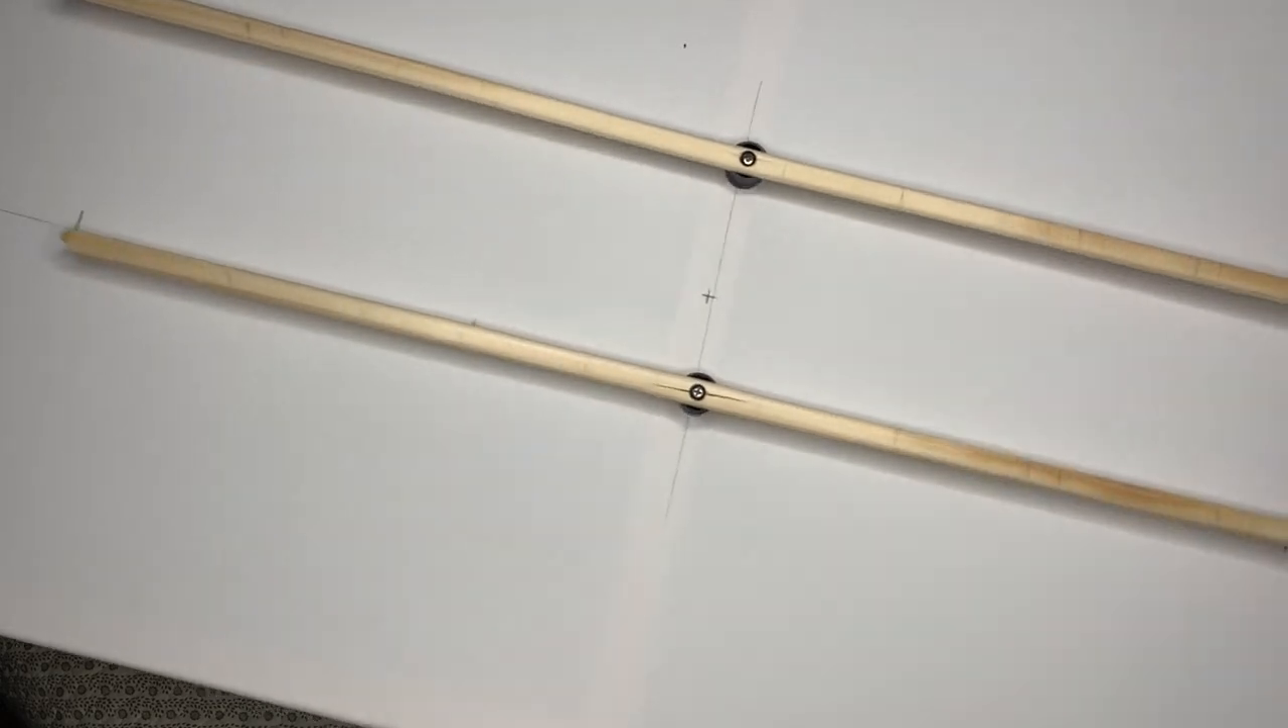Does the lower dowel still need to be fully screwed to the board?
No.